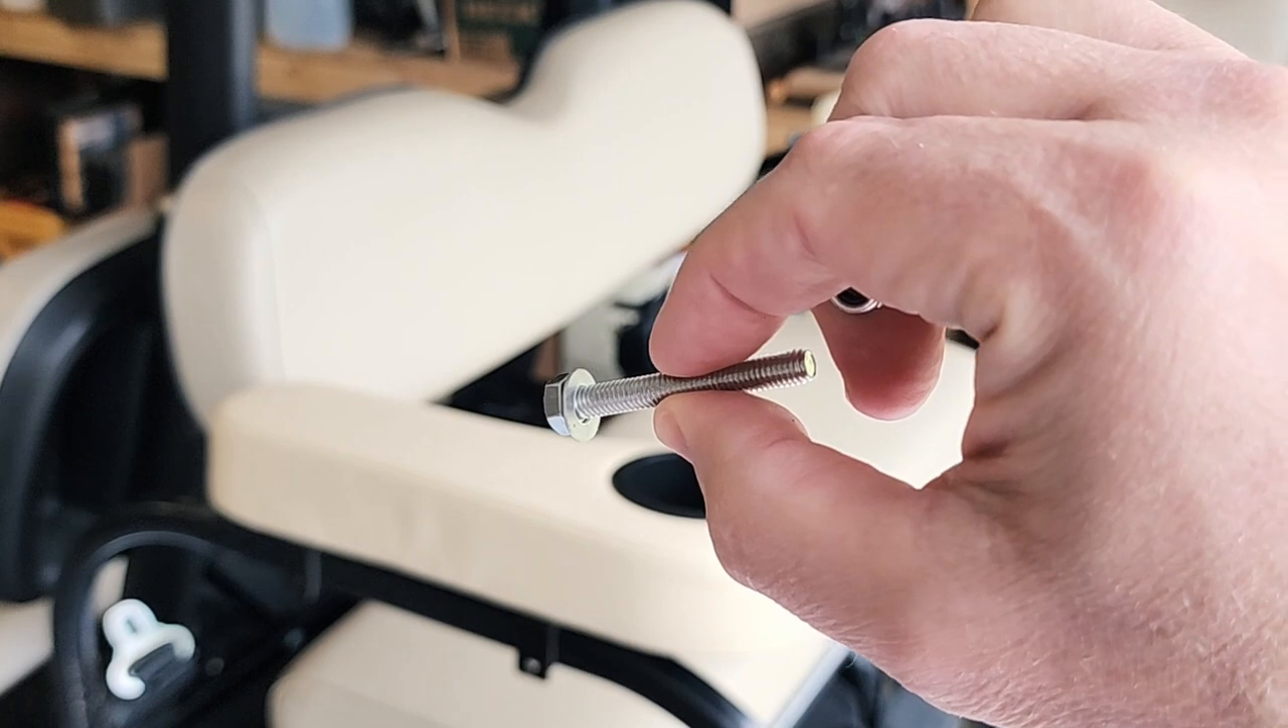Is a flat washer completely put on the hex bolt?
Yes.